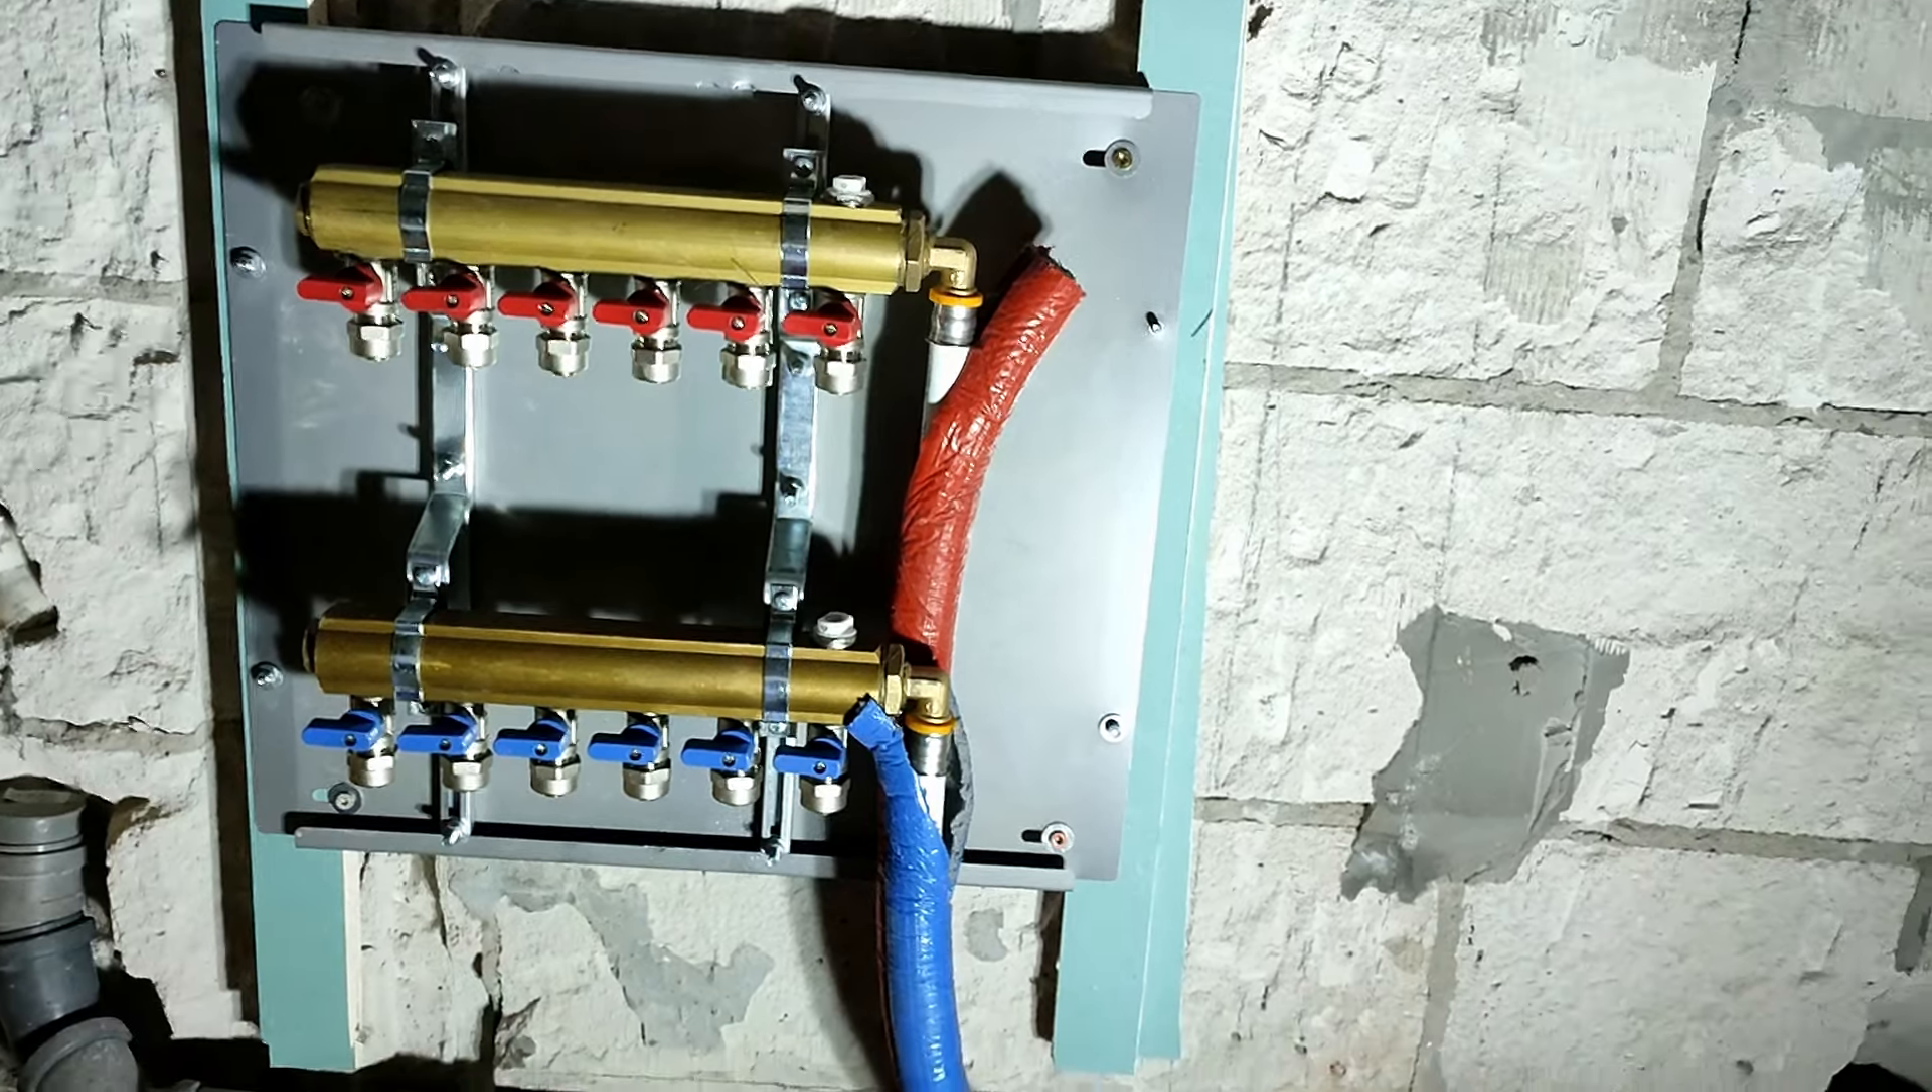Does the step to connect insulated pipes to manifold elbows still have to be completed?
No.